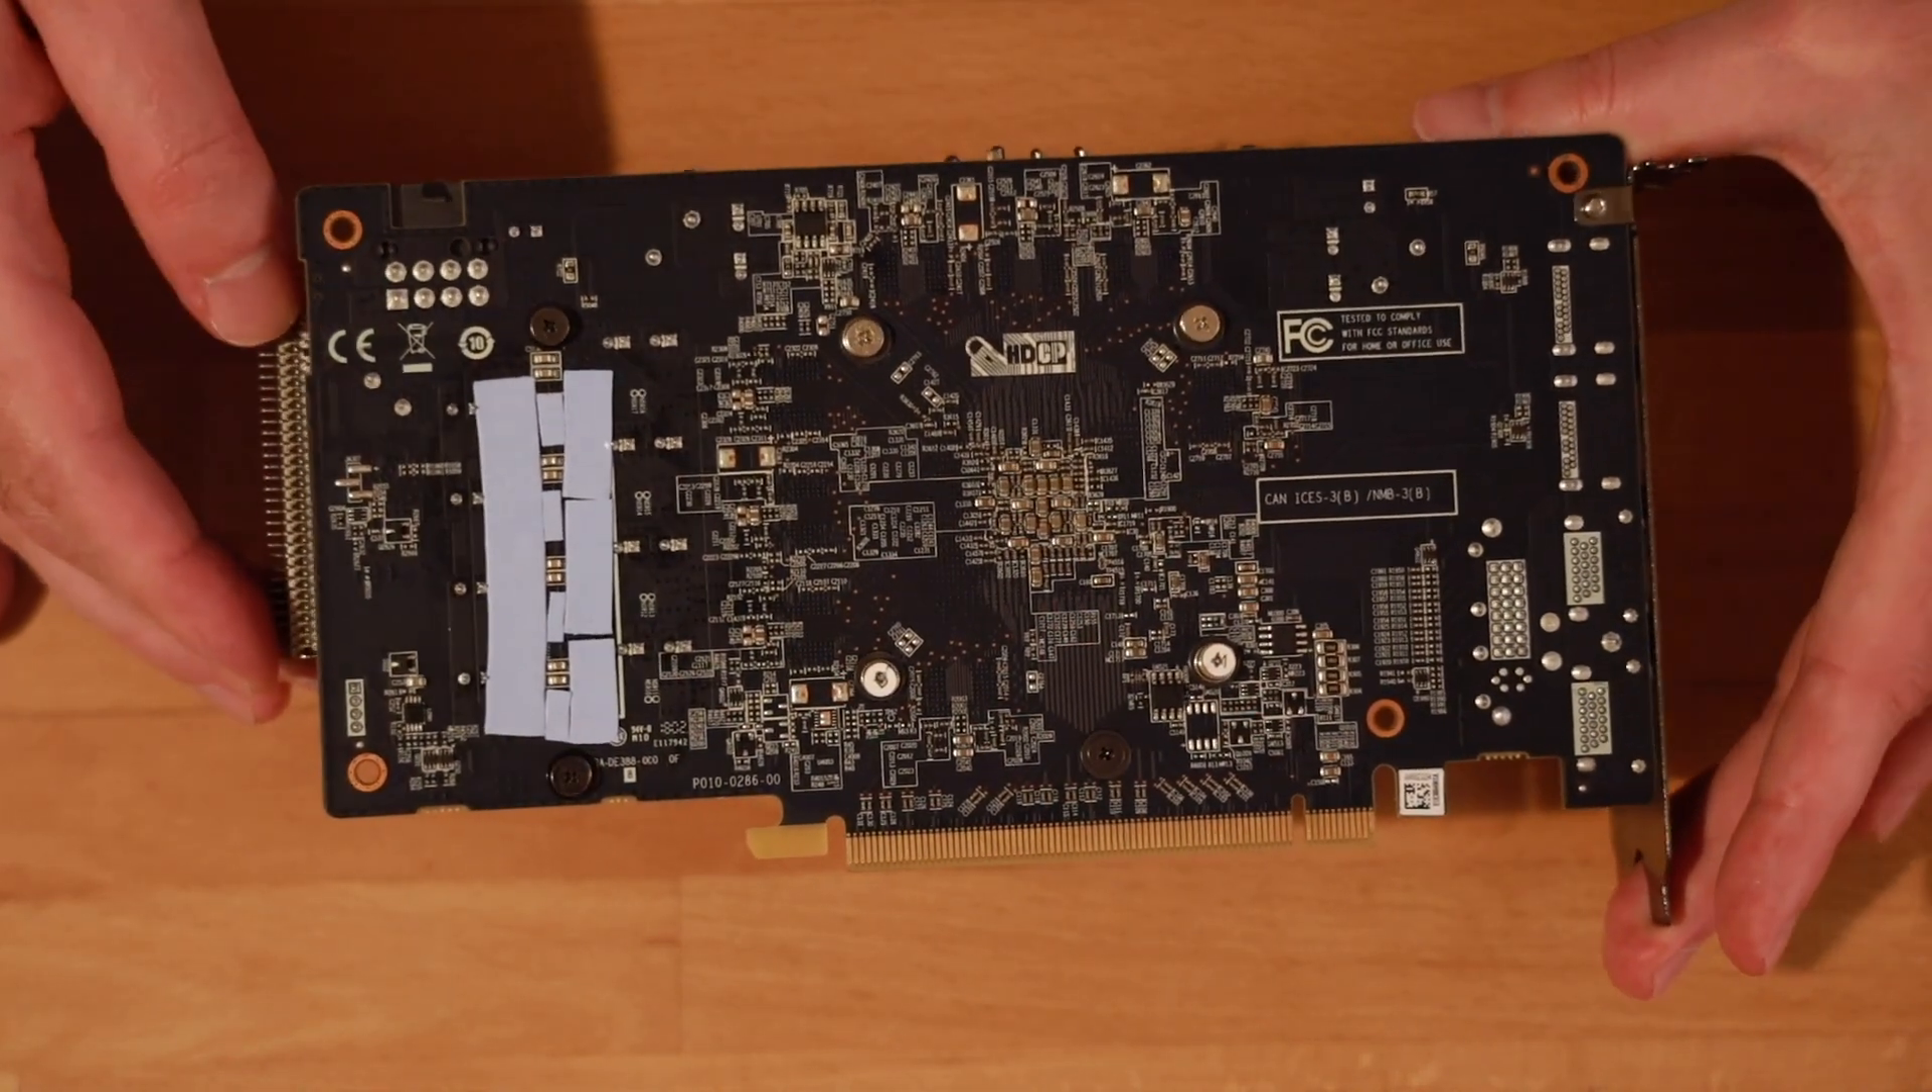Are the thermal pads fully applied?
Yes.